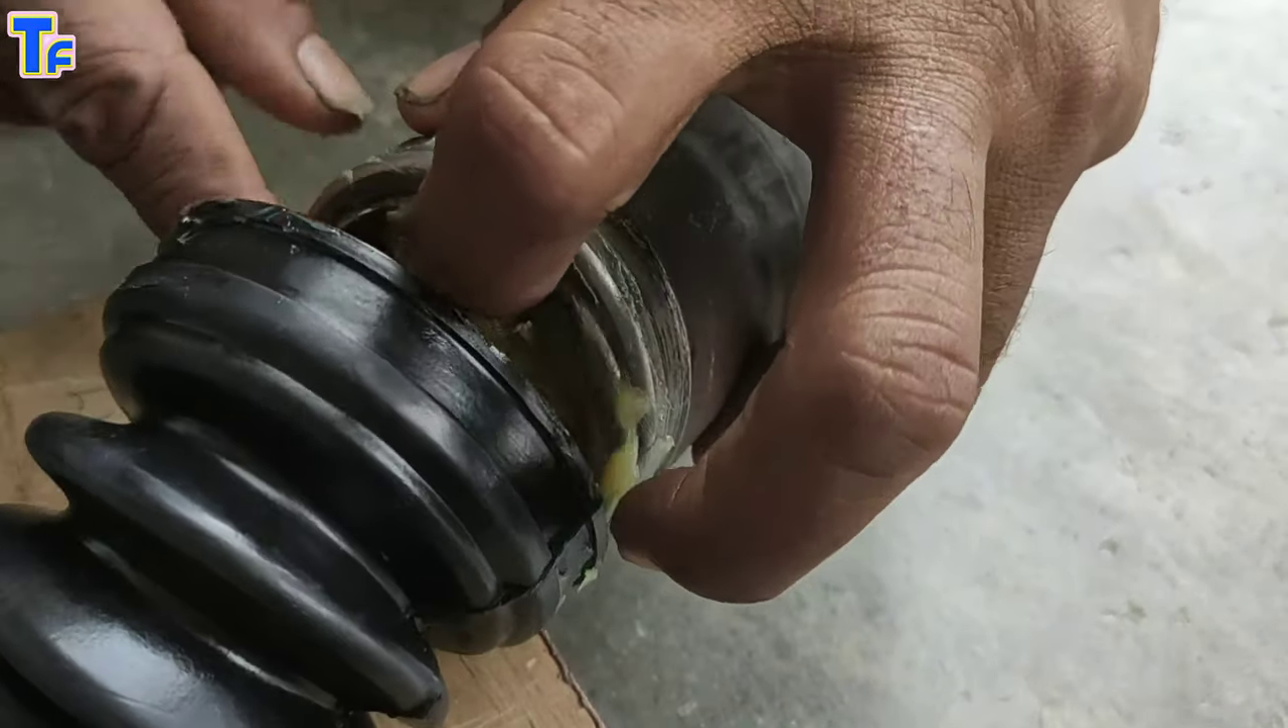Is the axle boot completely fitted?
No.